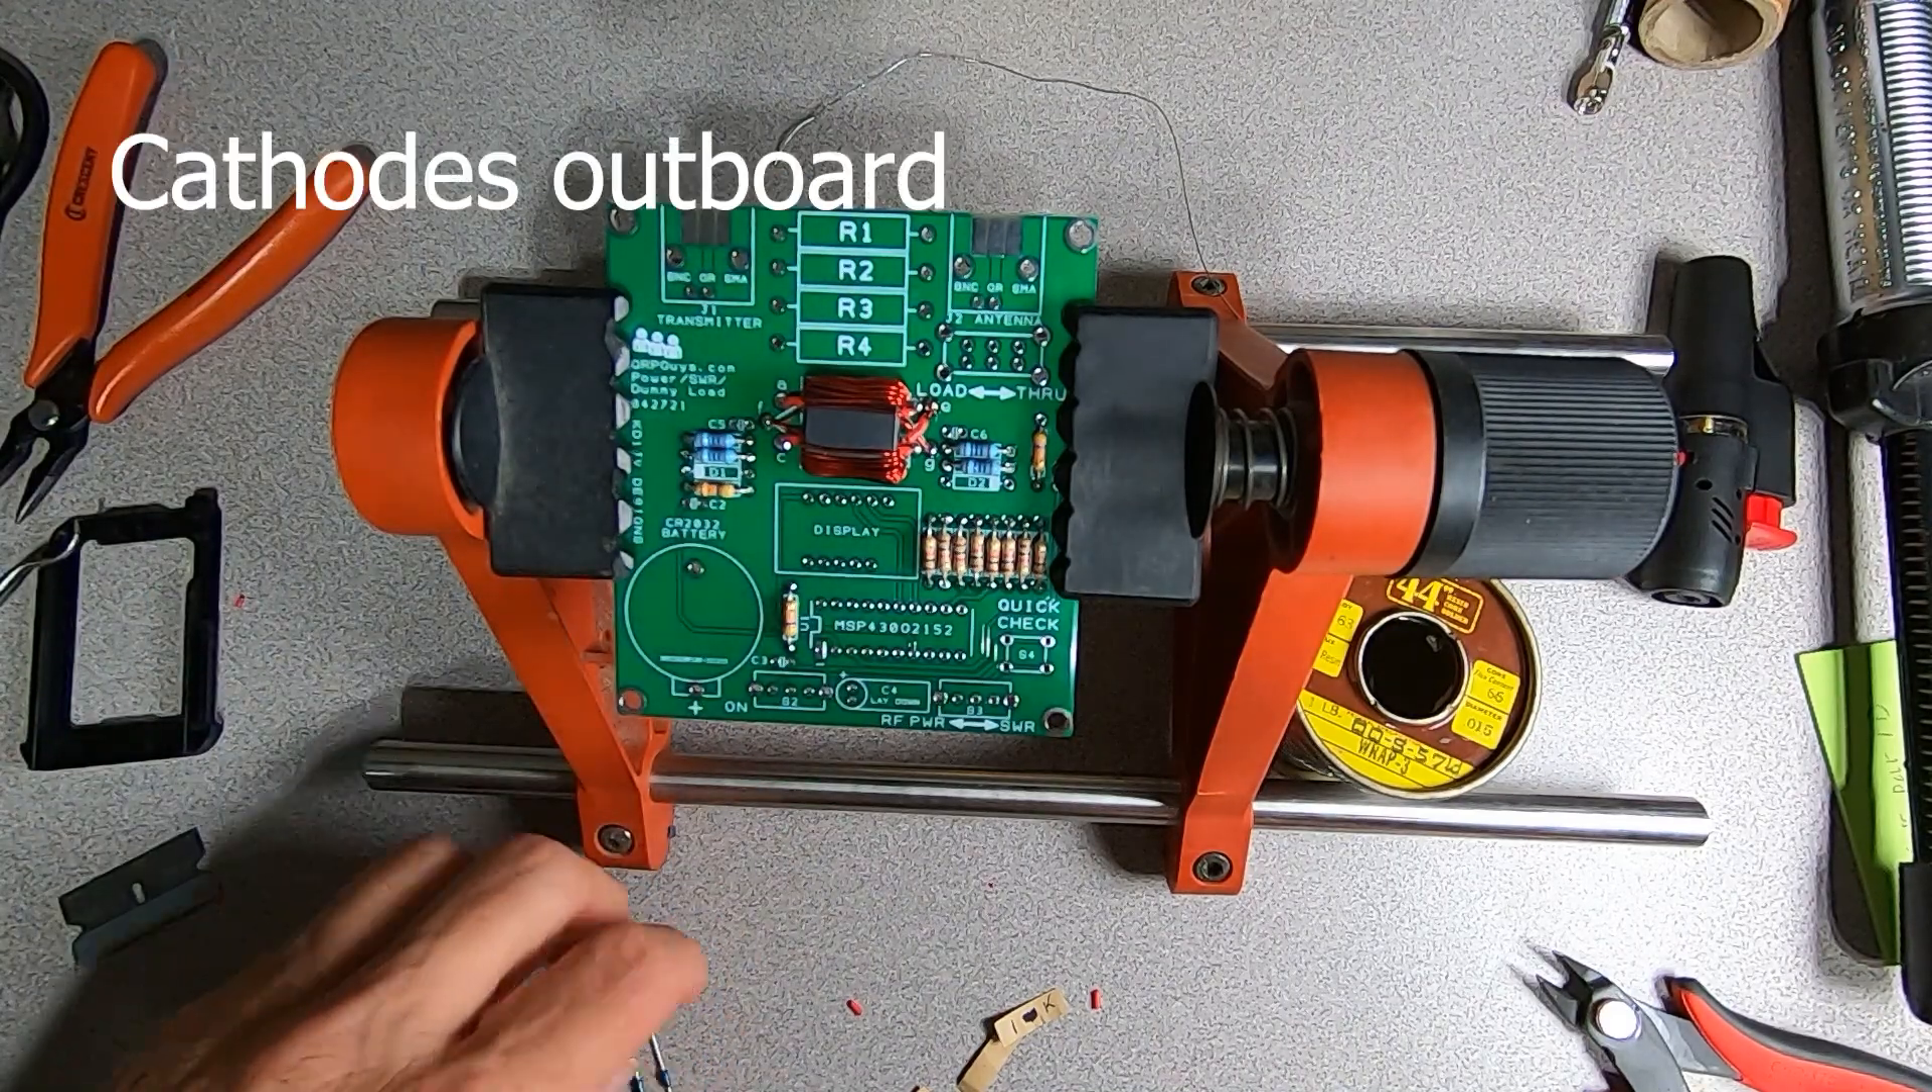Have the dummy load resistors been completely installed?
No.